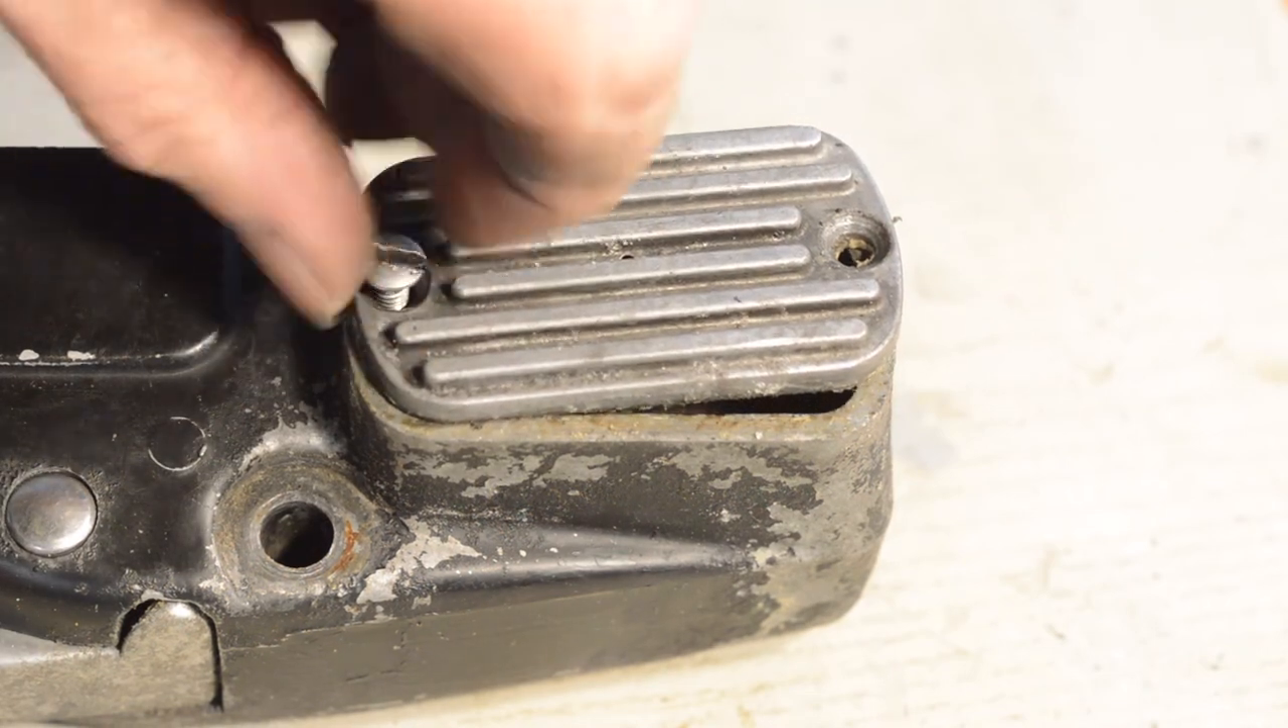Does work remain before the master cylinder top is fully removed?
Yes.